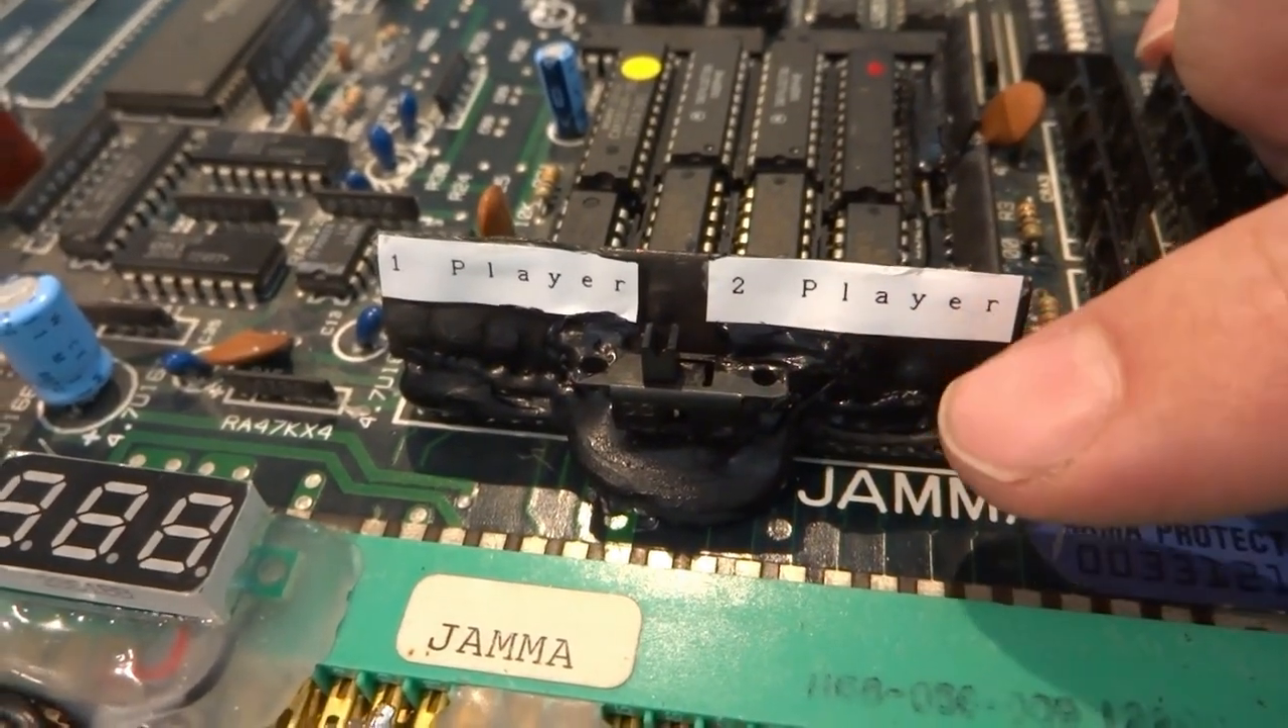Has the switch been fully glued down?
Yes.